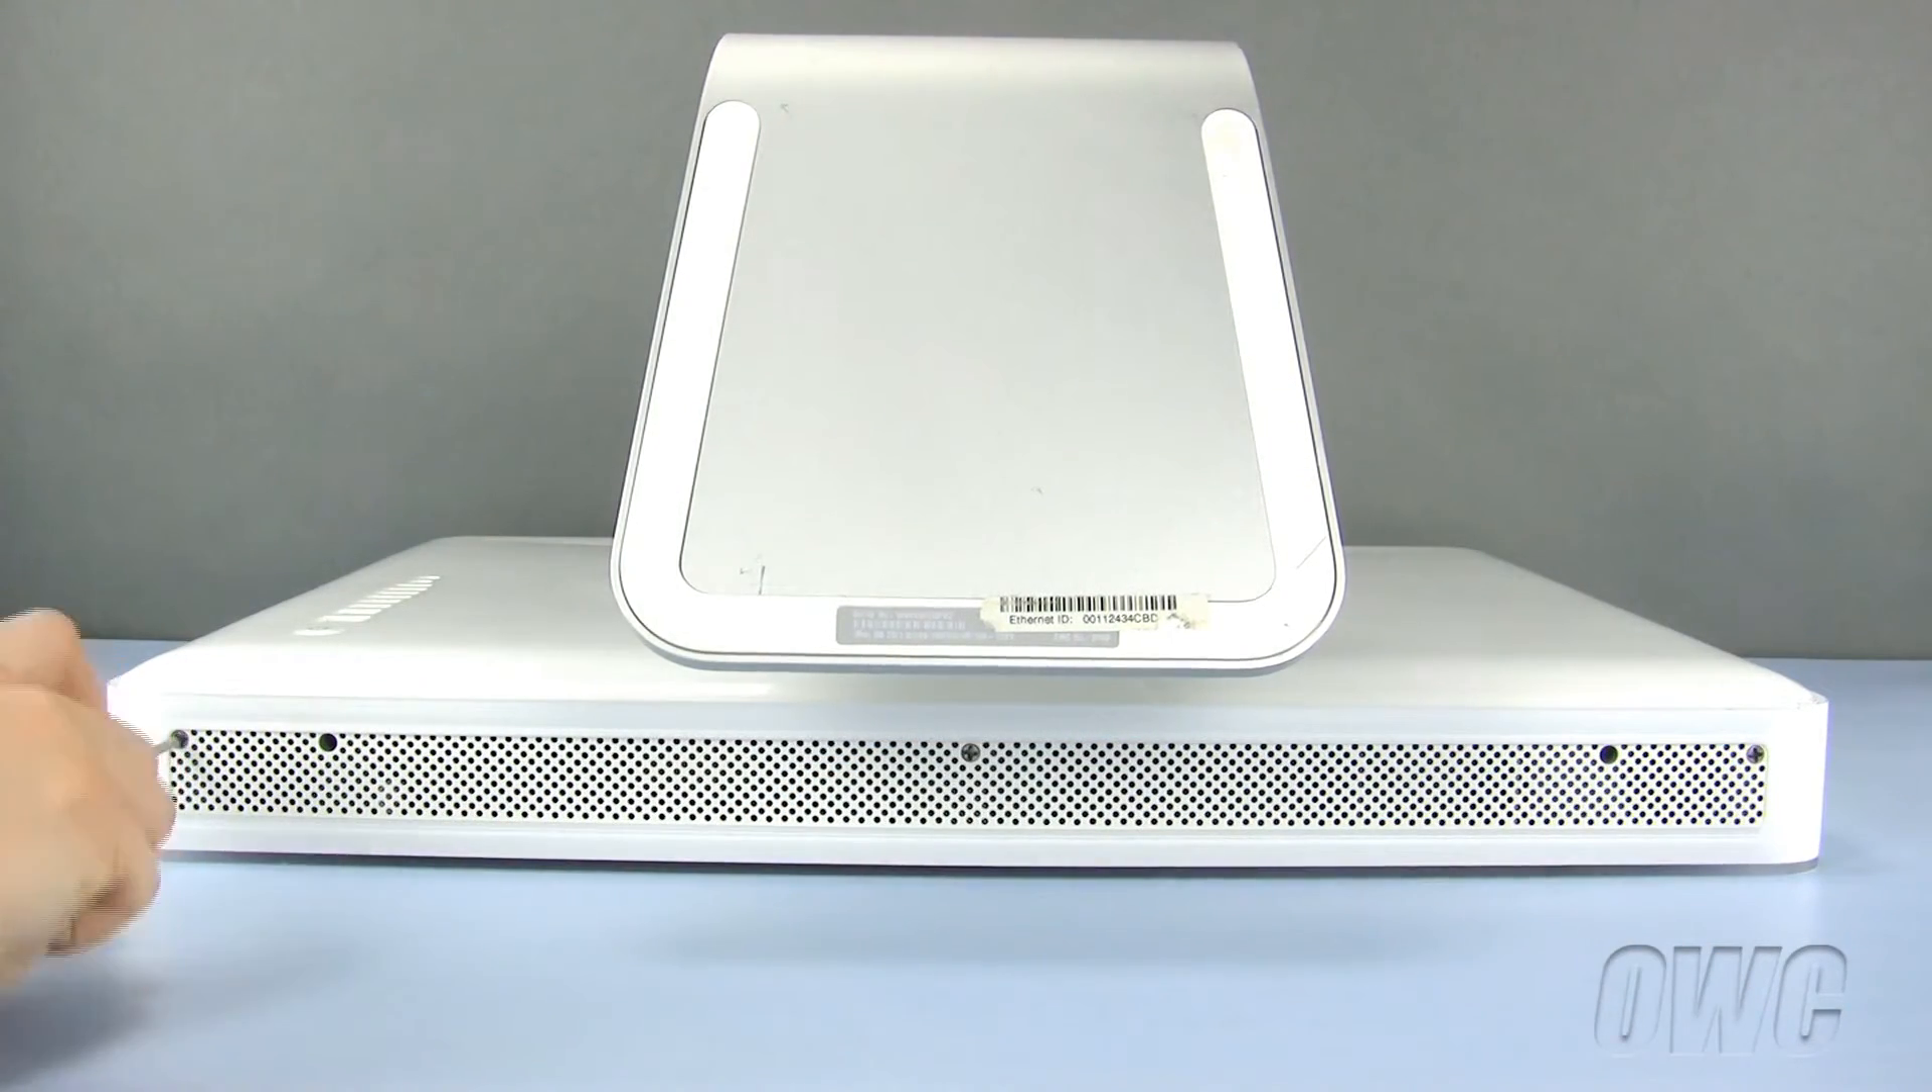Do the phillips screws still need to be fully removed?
Yes.